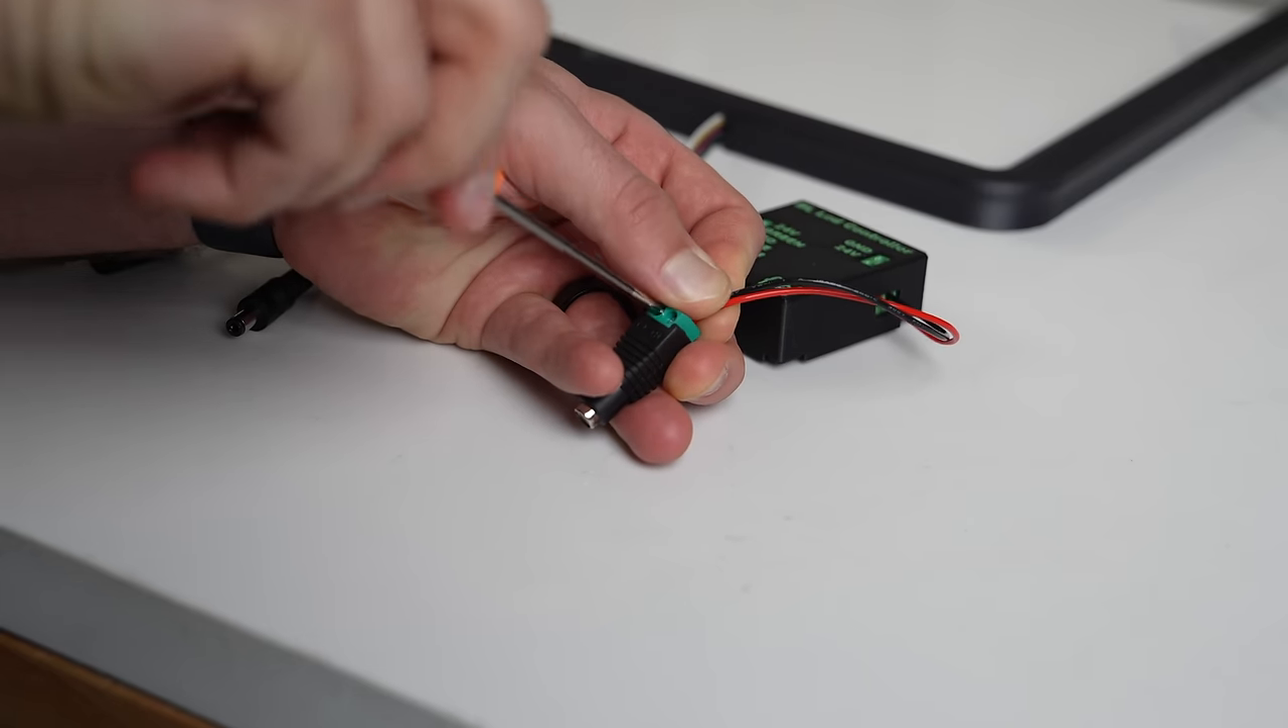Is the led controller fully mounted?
No.